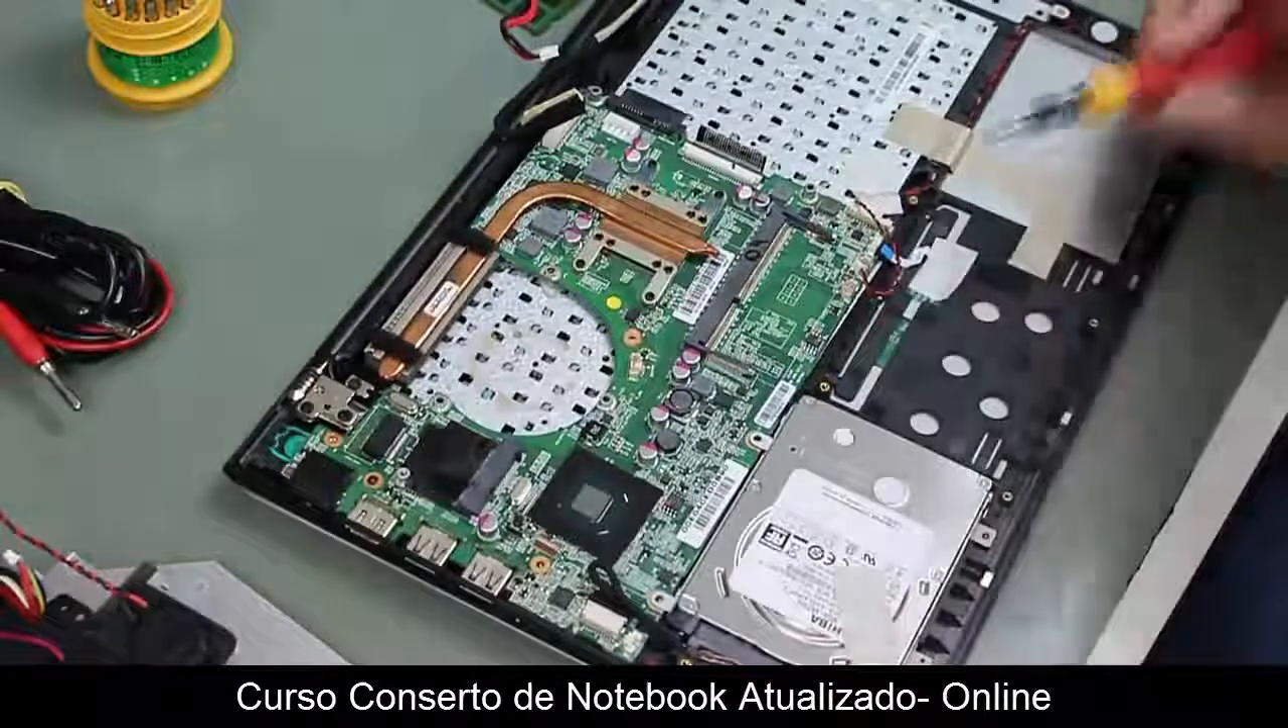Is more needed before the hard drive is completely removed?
Yes.